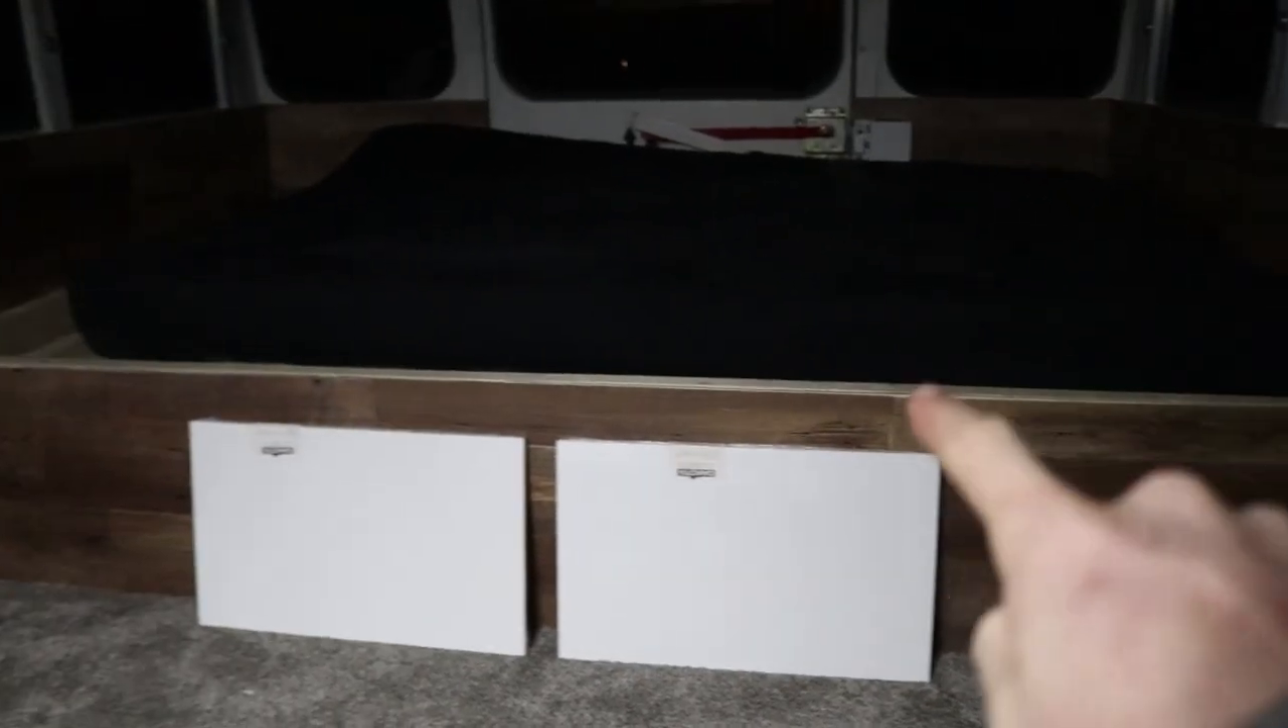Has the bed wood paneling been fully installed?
Yes.